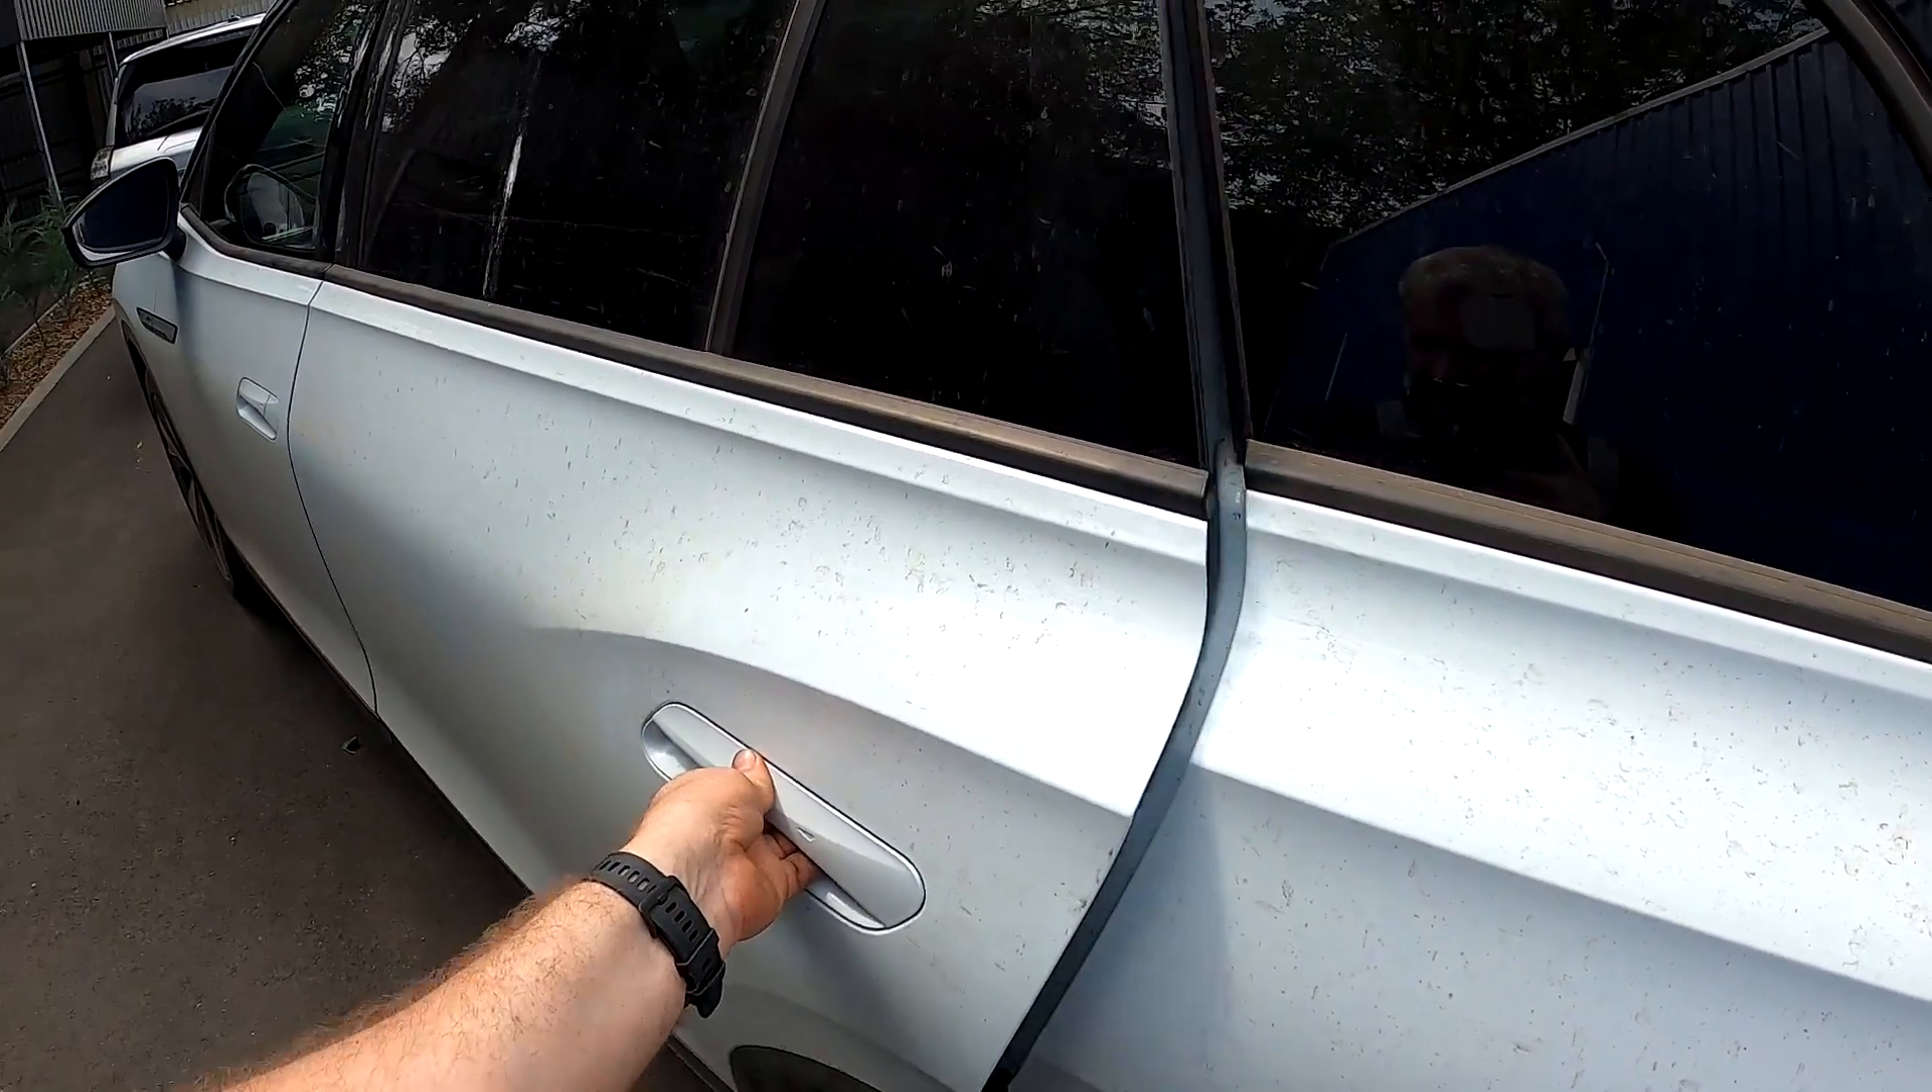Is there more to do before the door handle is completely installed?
No.